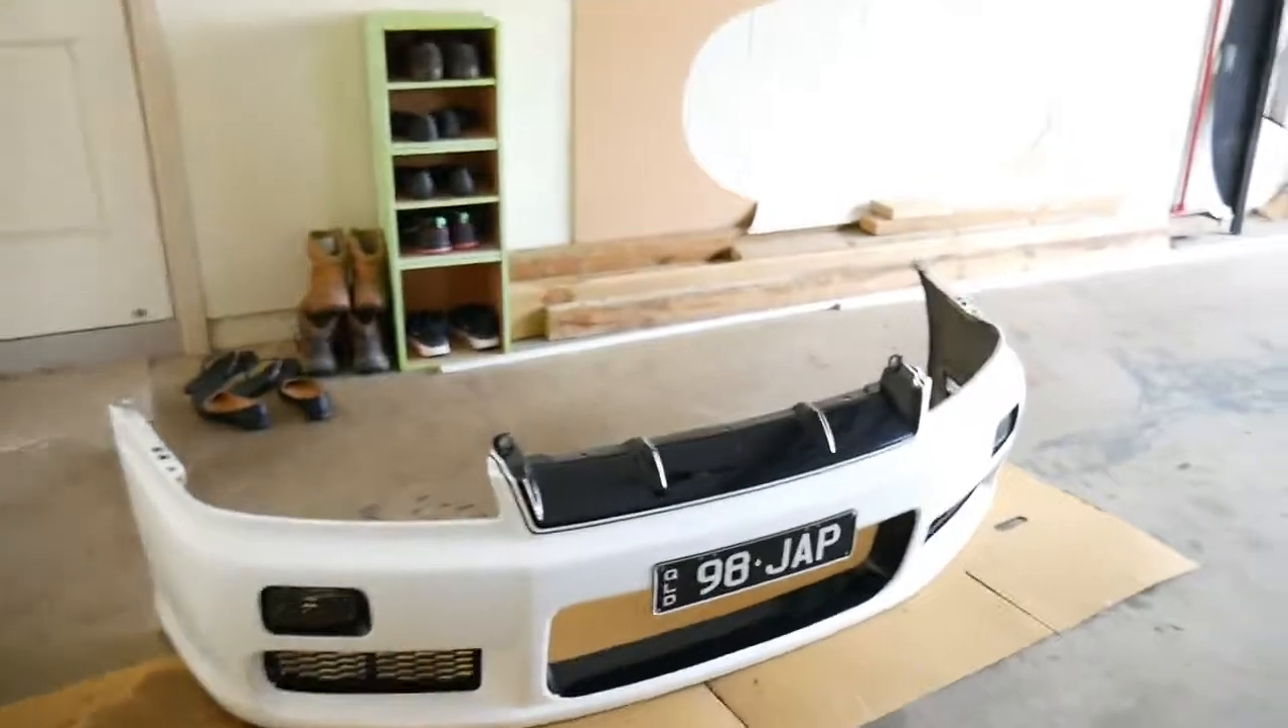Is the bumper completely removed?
Yes.